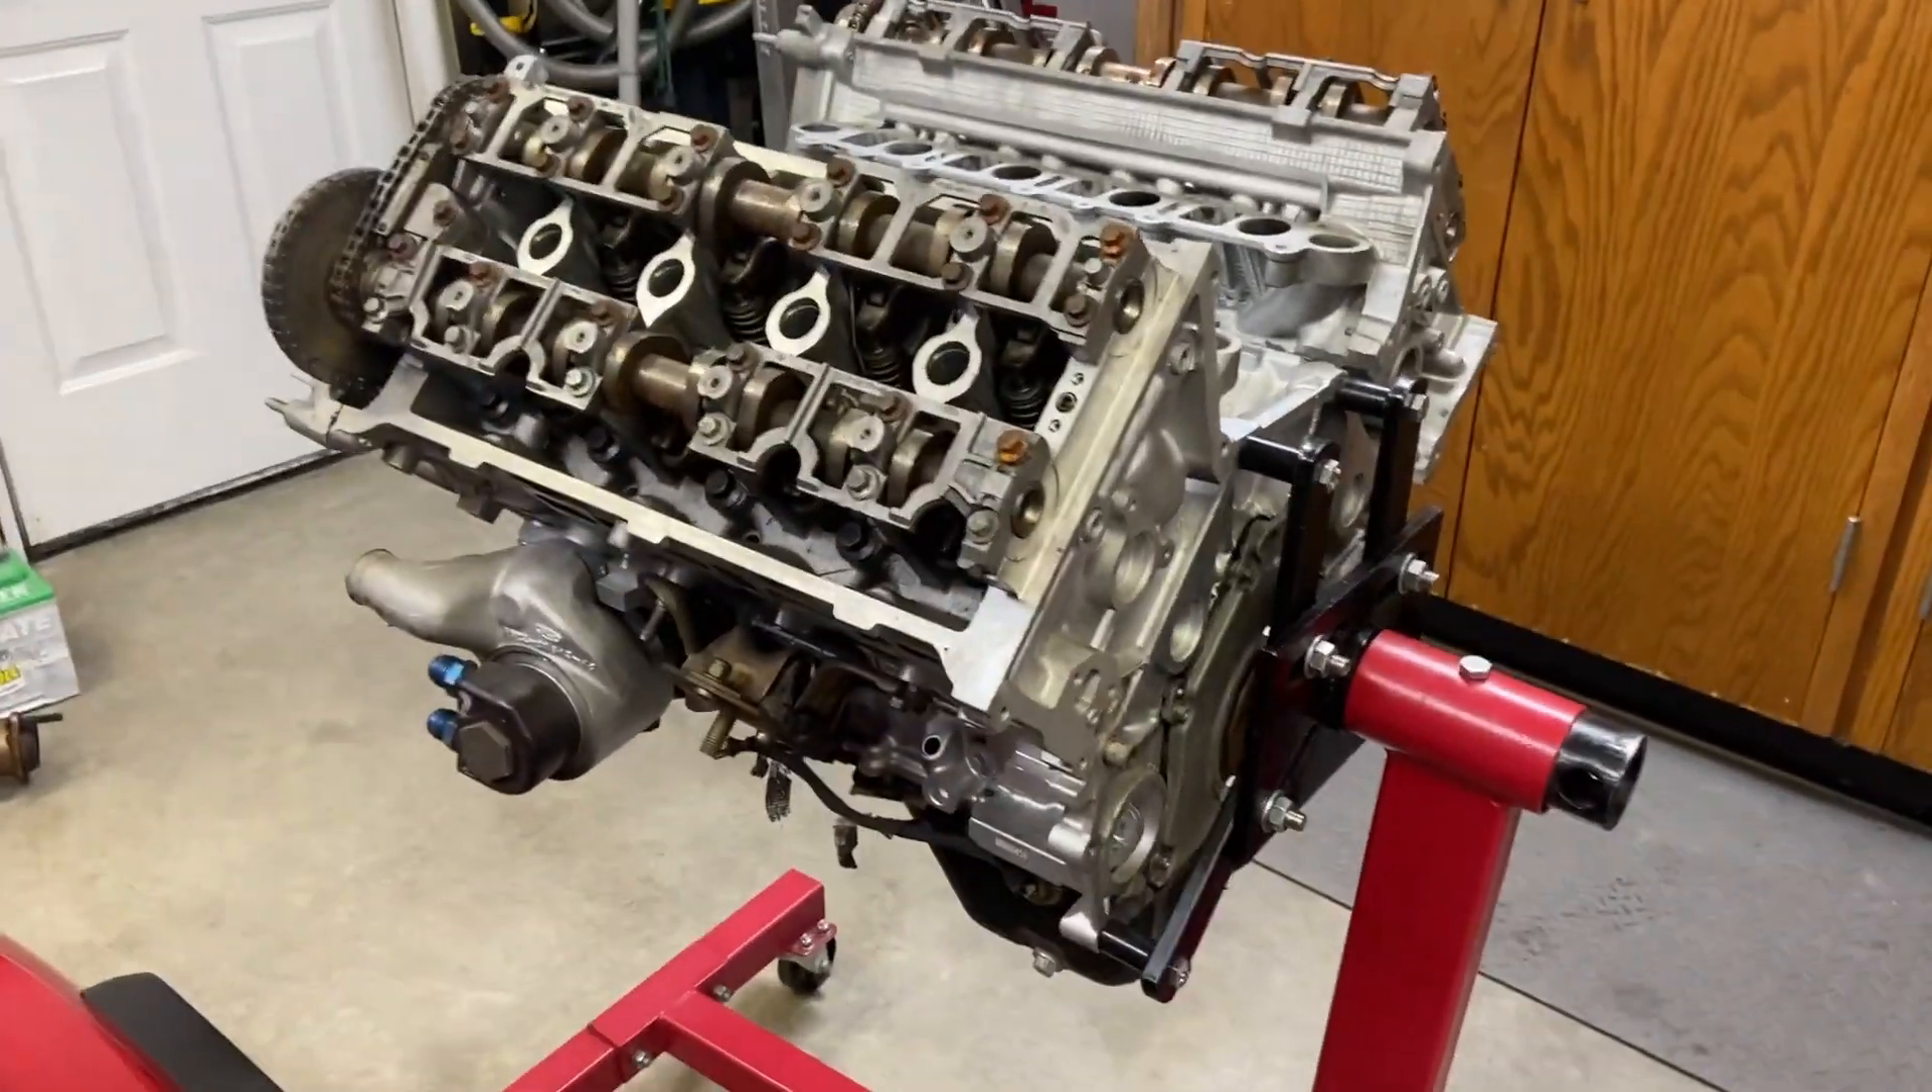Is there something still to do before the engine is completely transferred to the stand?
No.